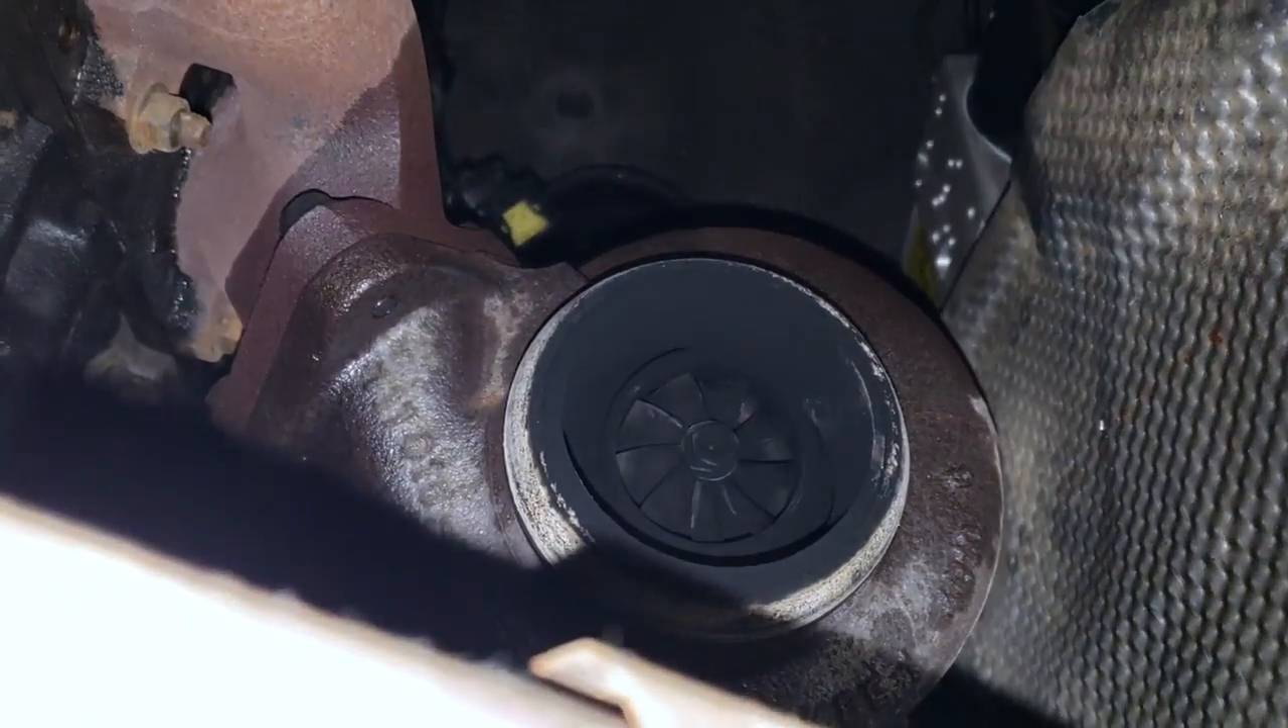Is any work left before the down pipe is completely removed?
No.